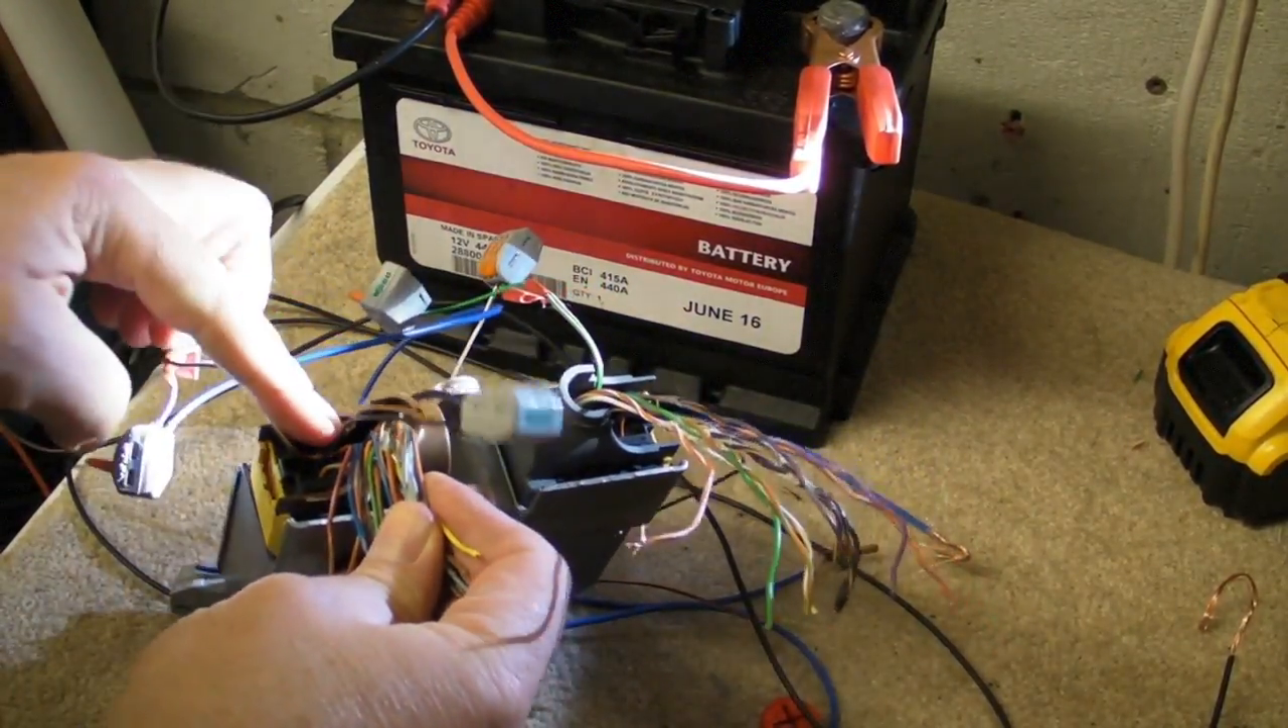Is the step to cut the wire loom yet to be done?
No.